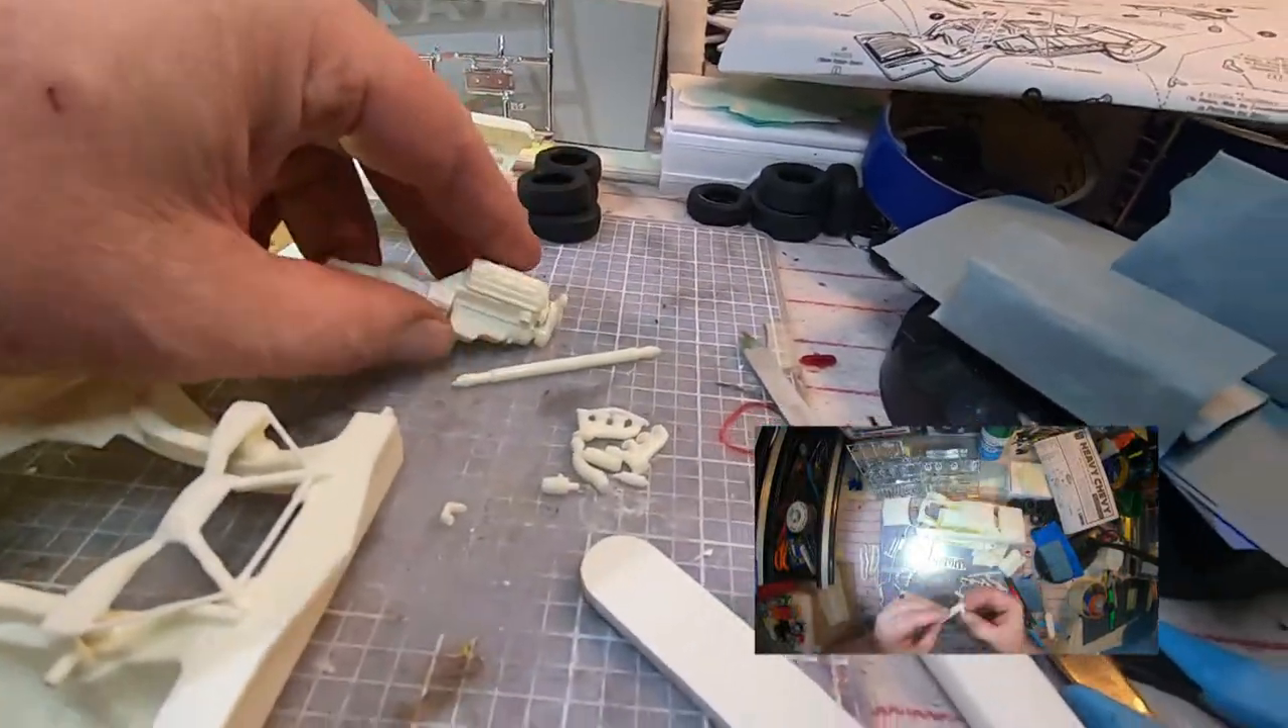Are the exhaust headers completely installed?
No.